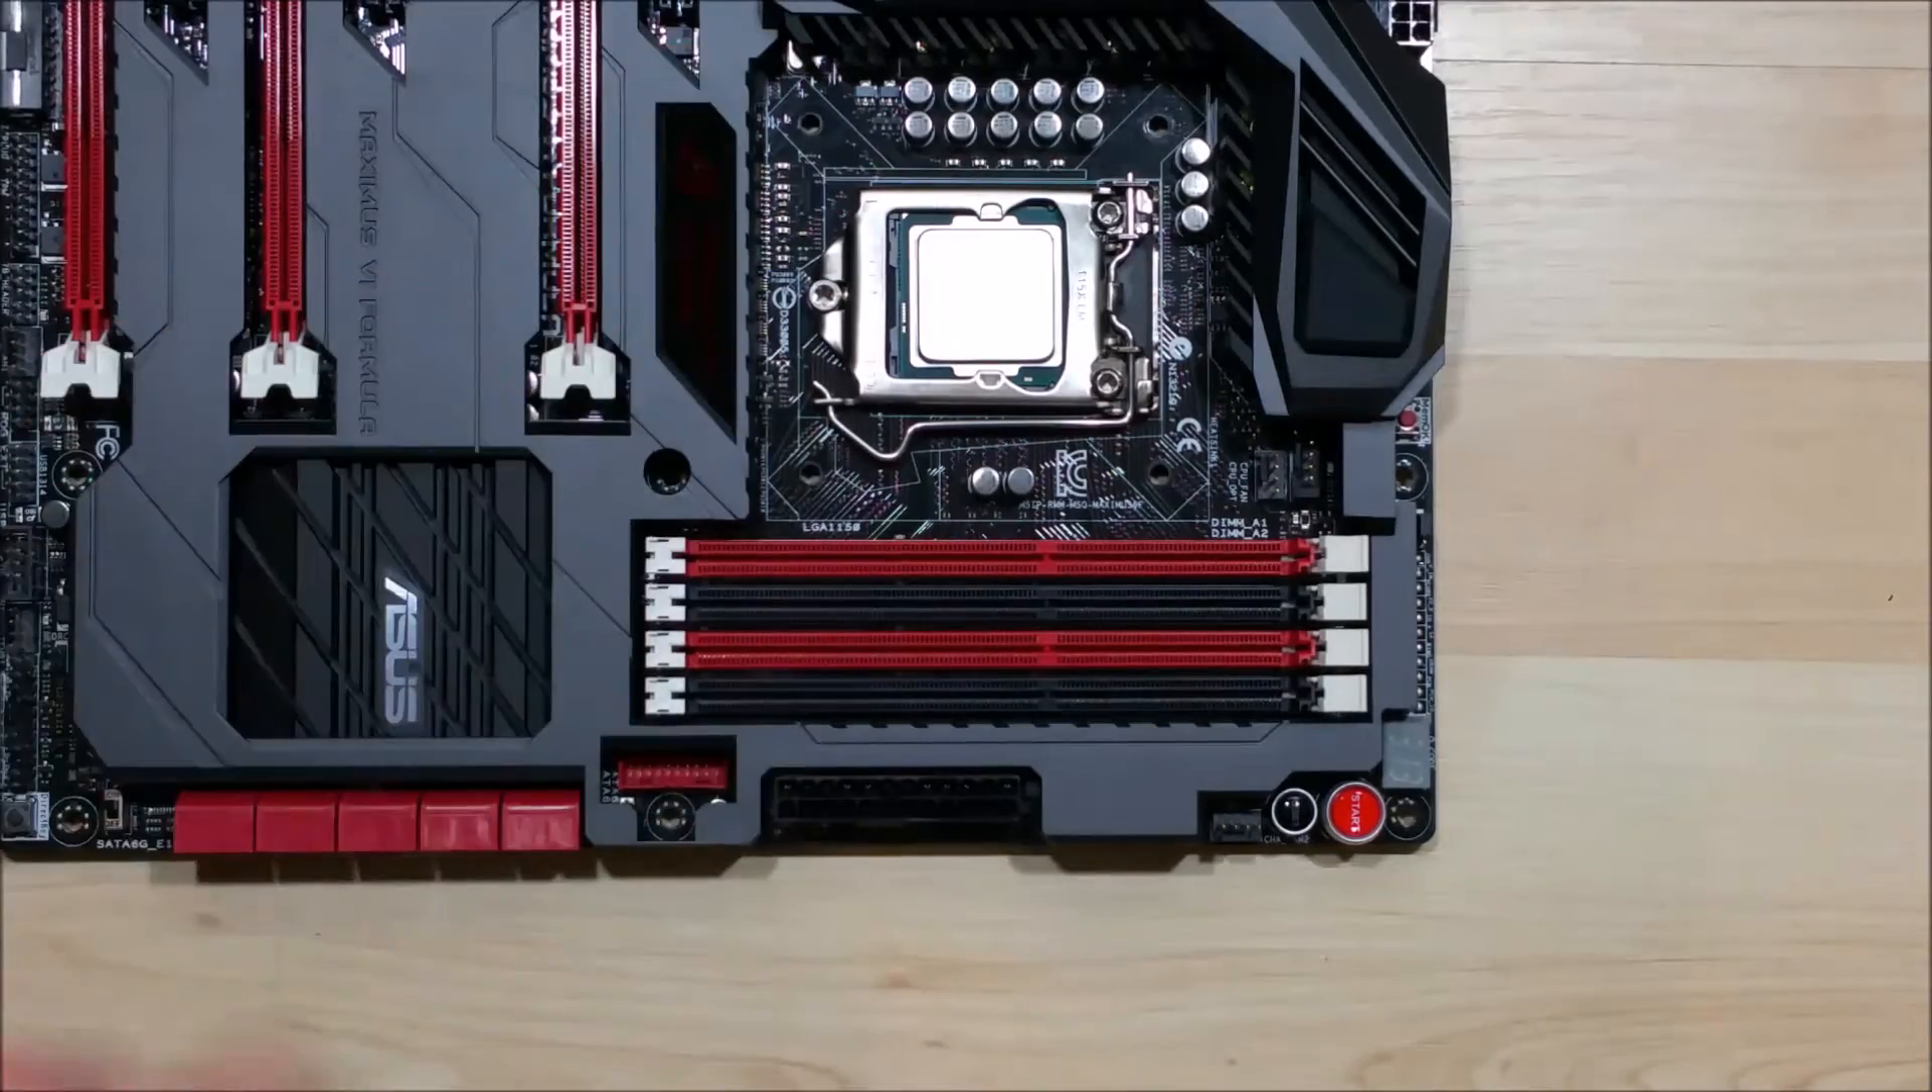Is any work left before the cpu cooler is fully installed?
Yes.